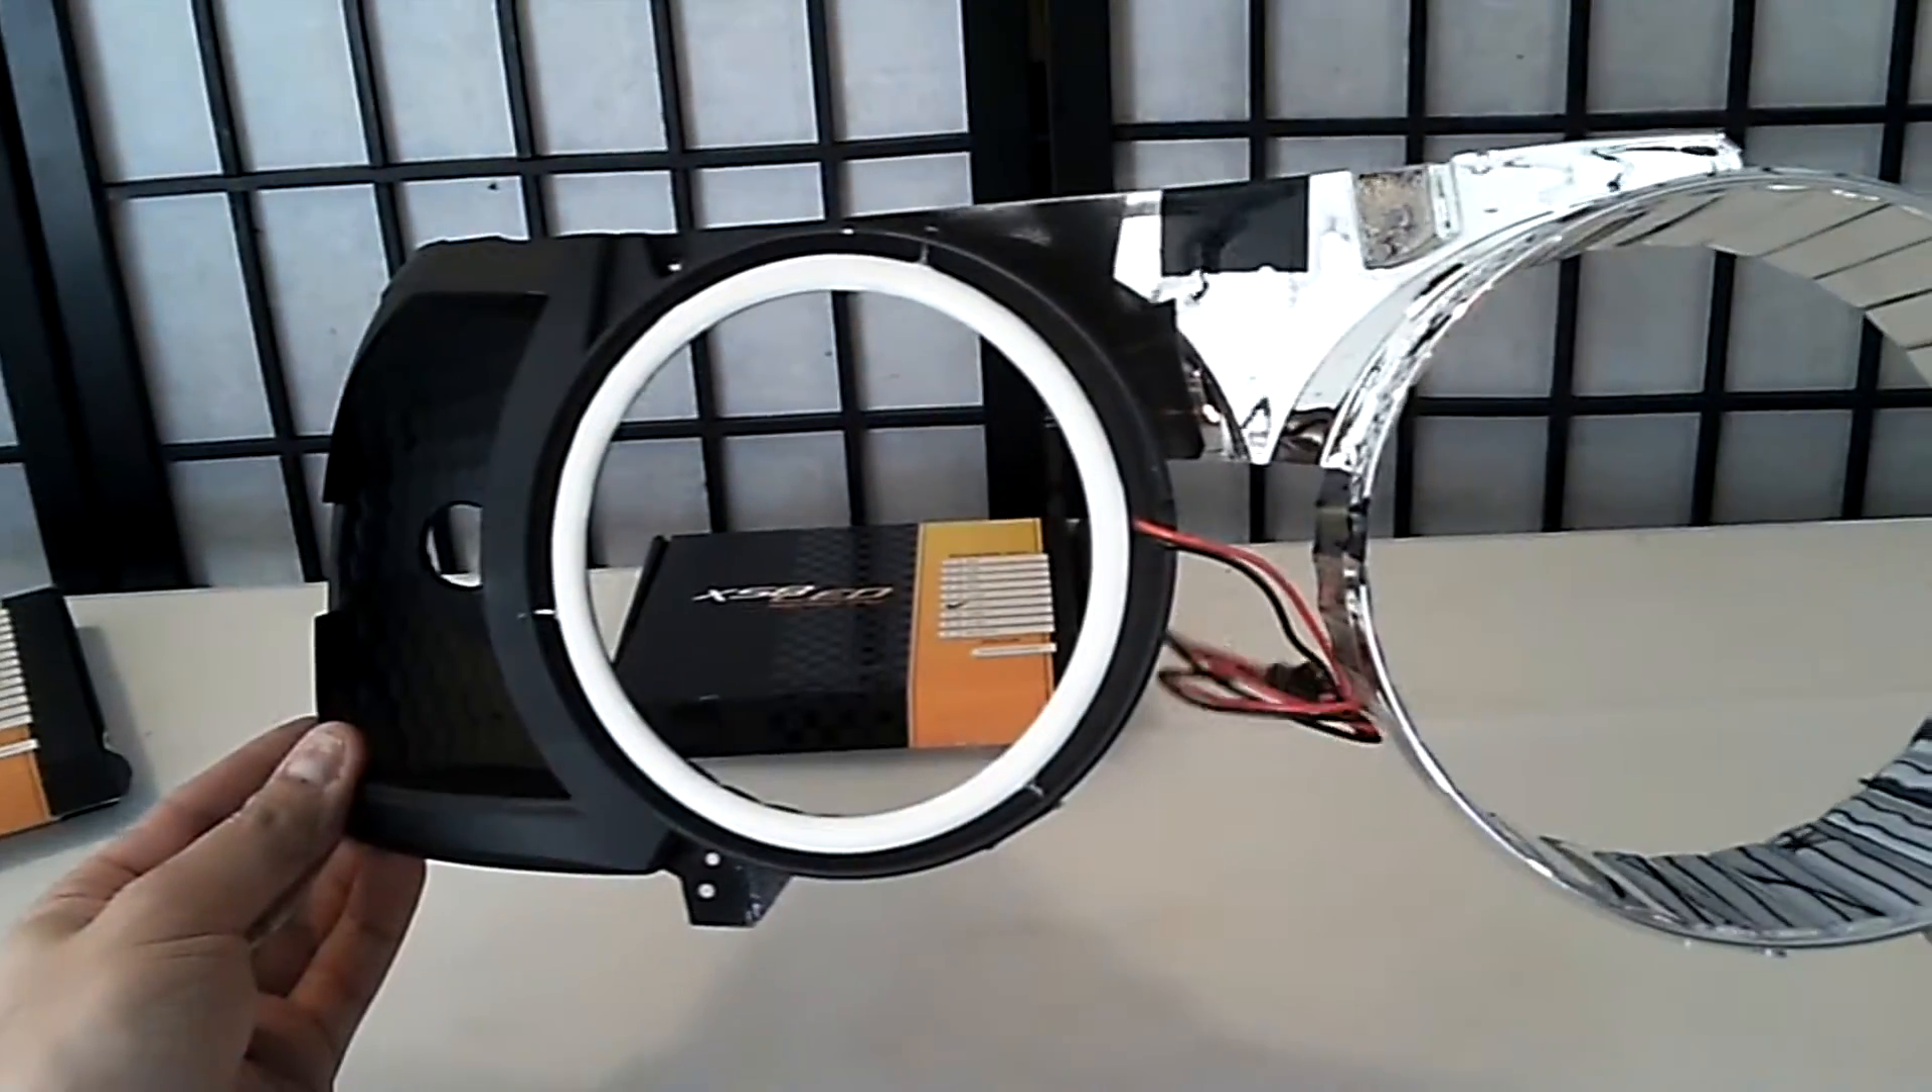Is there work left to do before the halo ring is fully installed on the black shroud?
No.